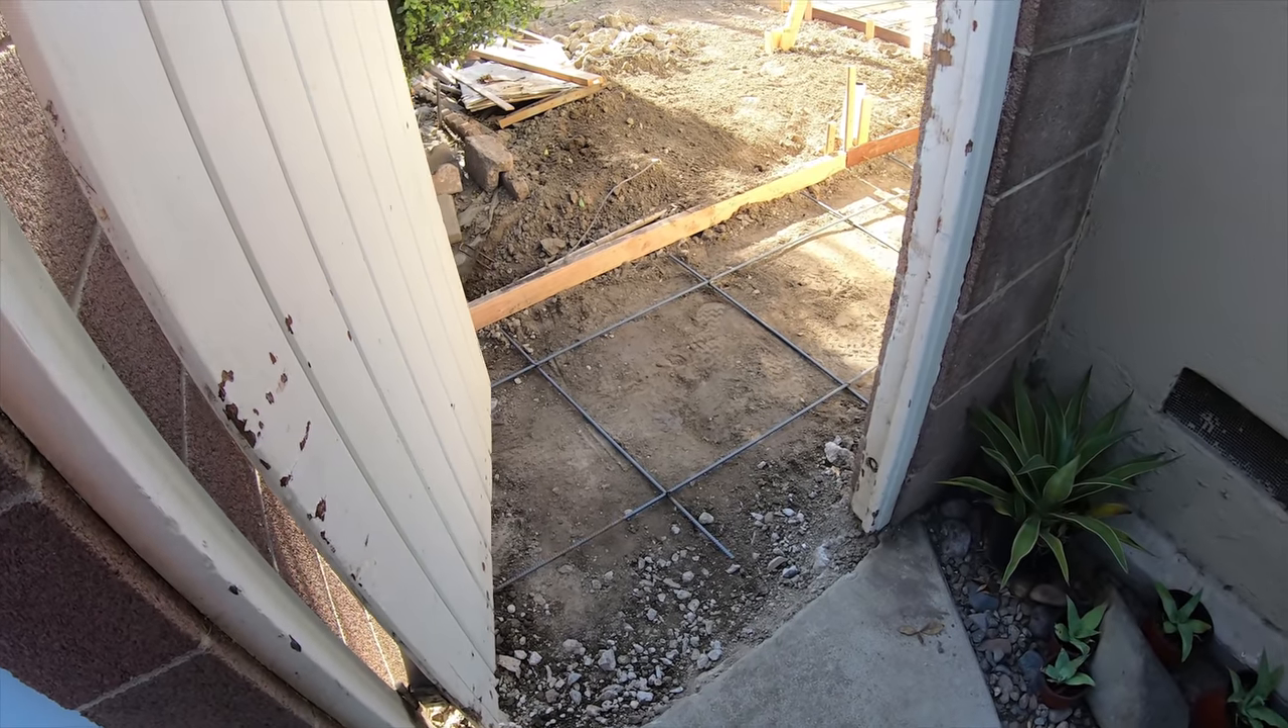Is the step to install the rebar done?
Yes.